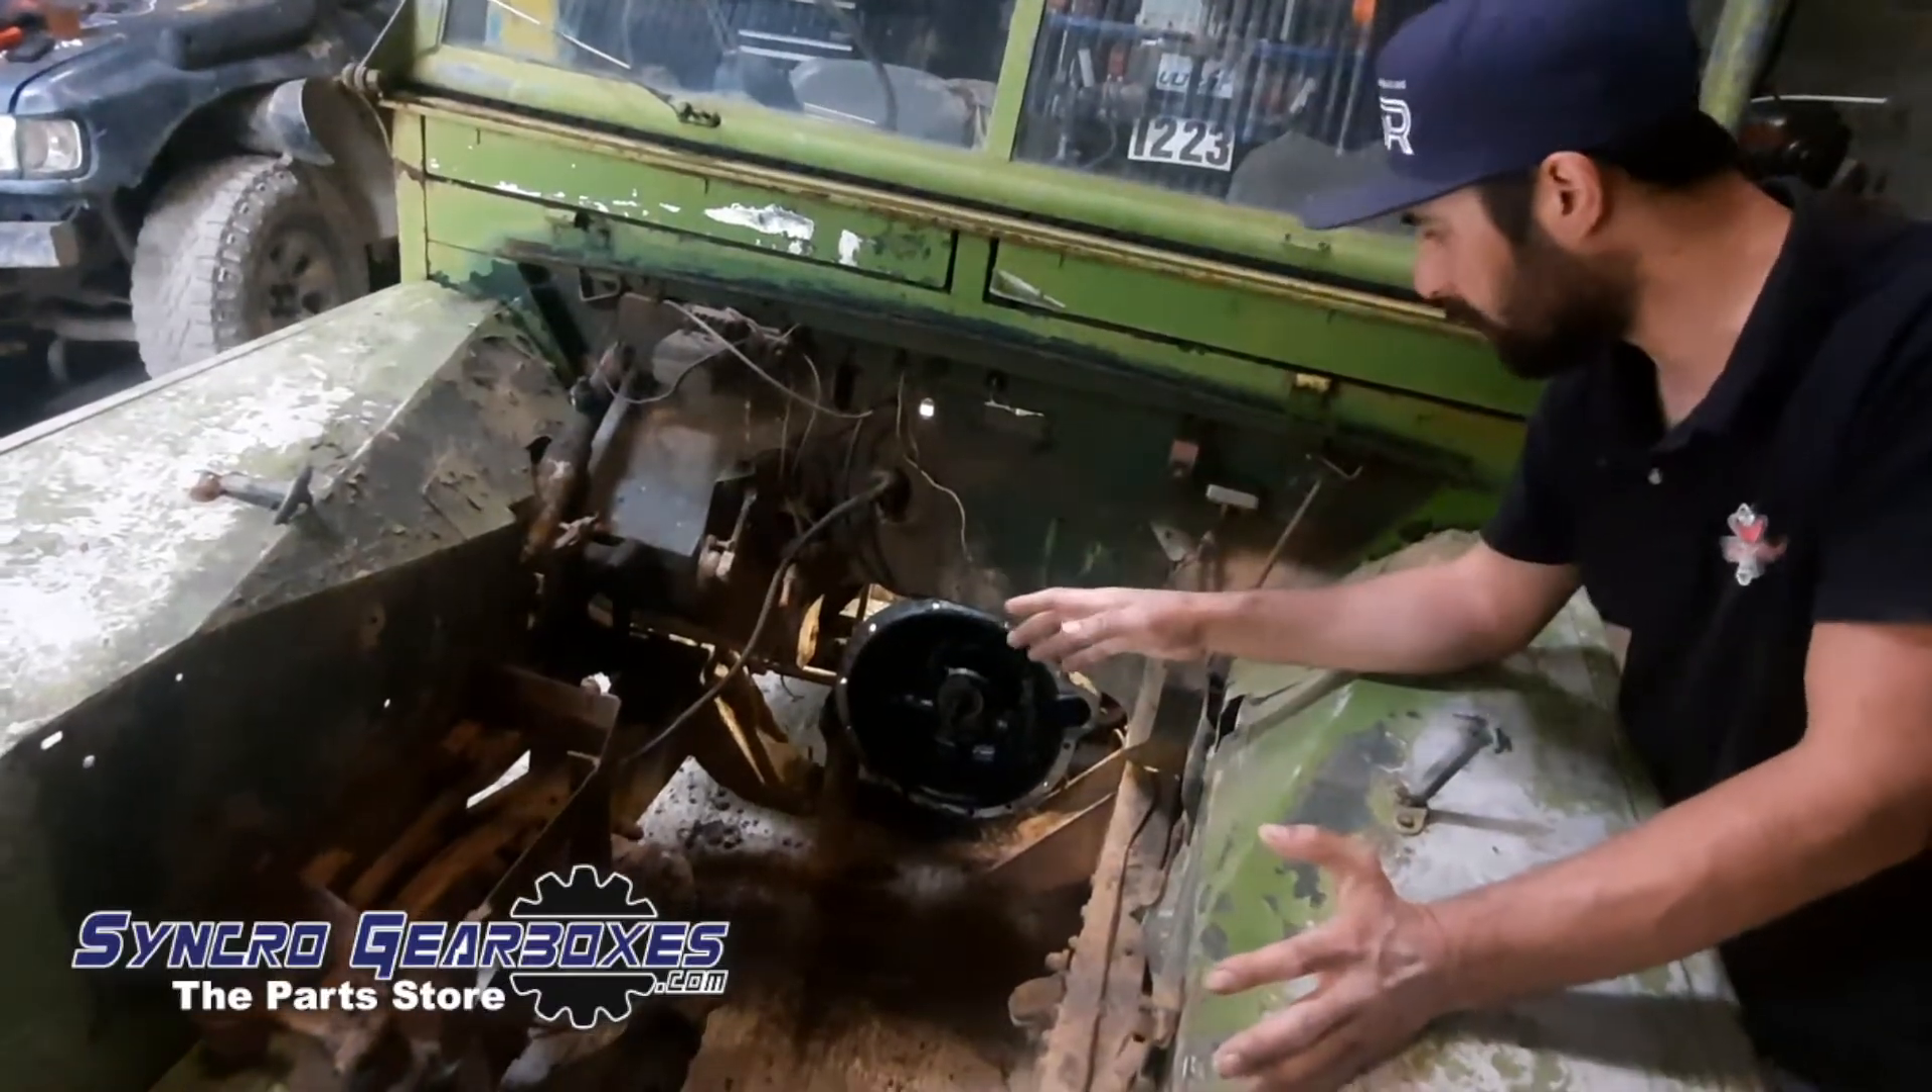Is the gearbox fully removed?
No.